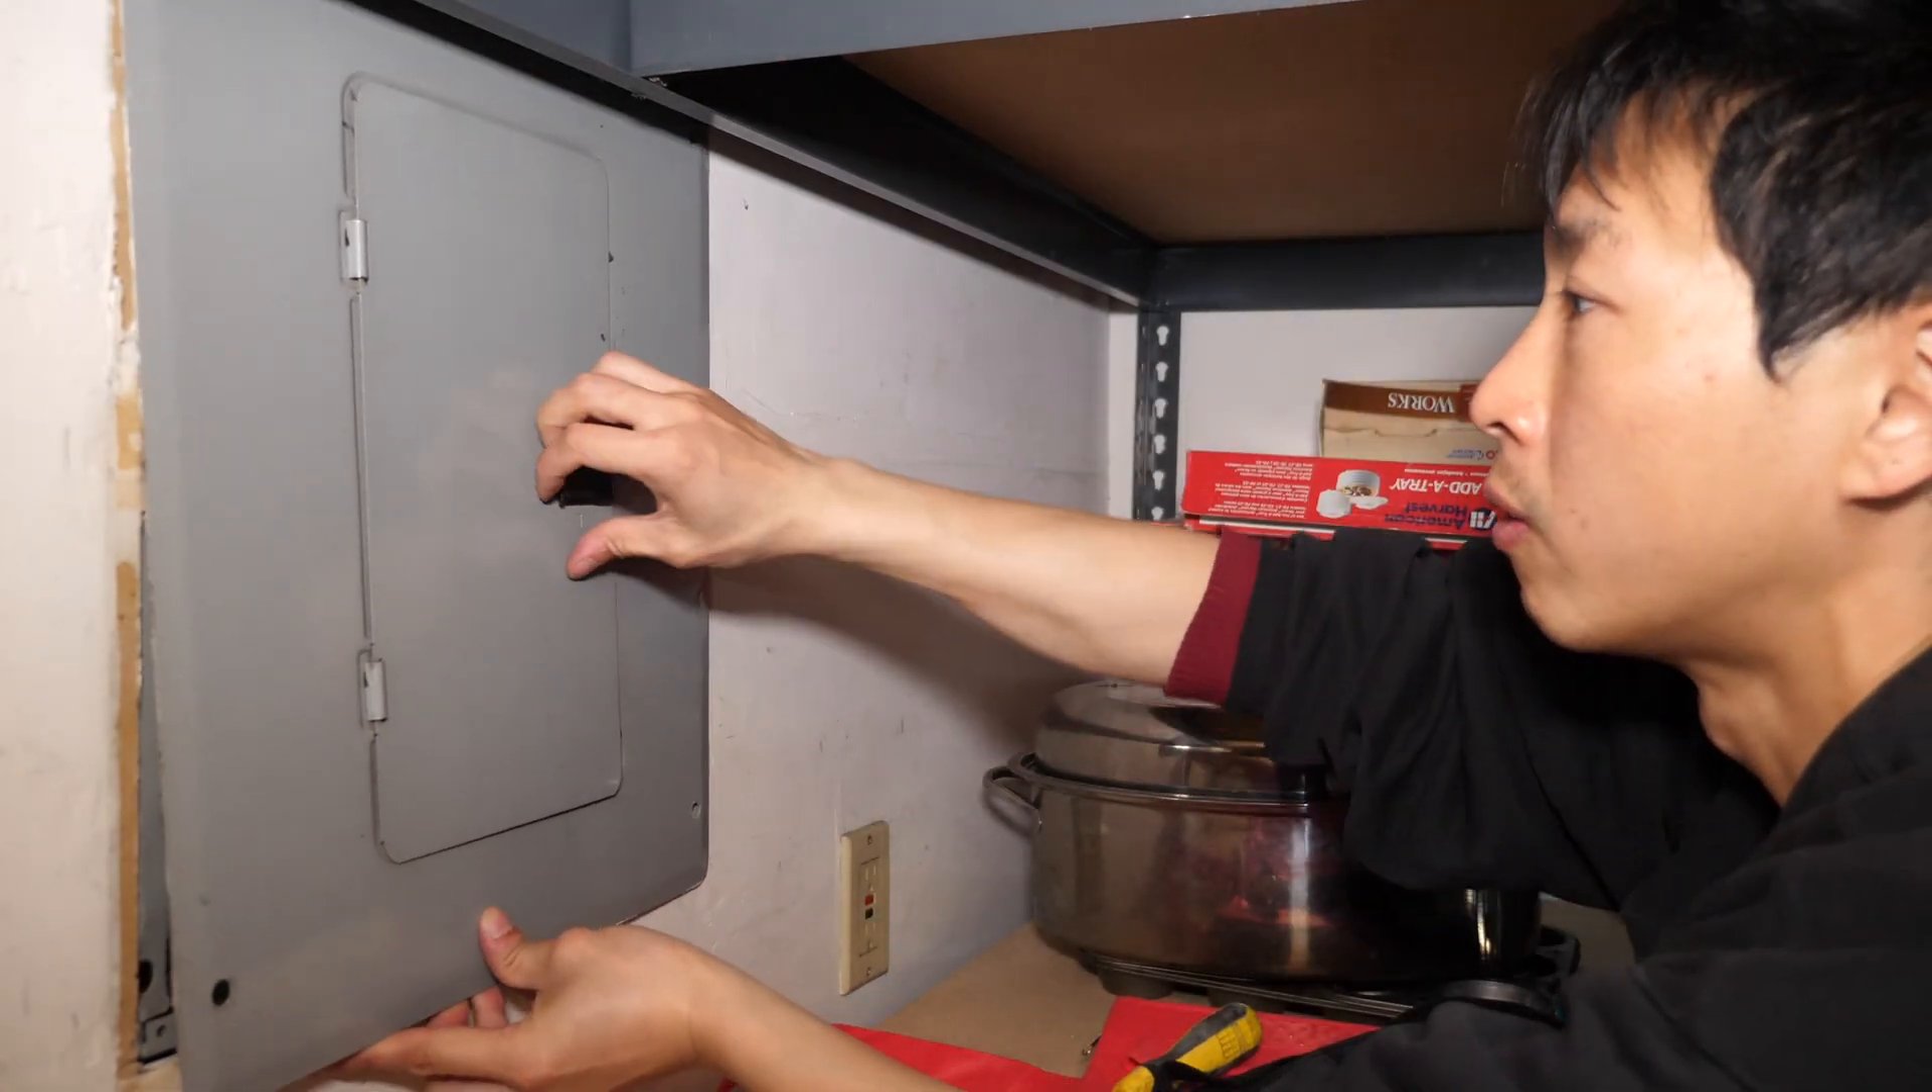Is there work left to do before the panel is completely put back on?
Yes.